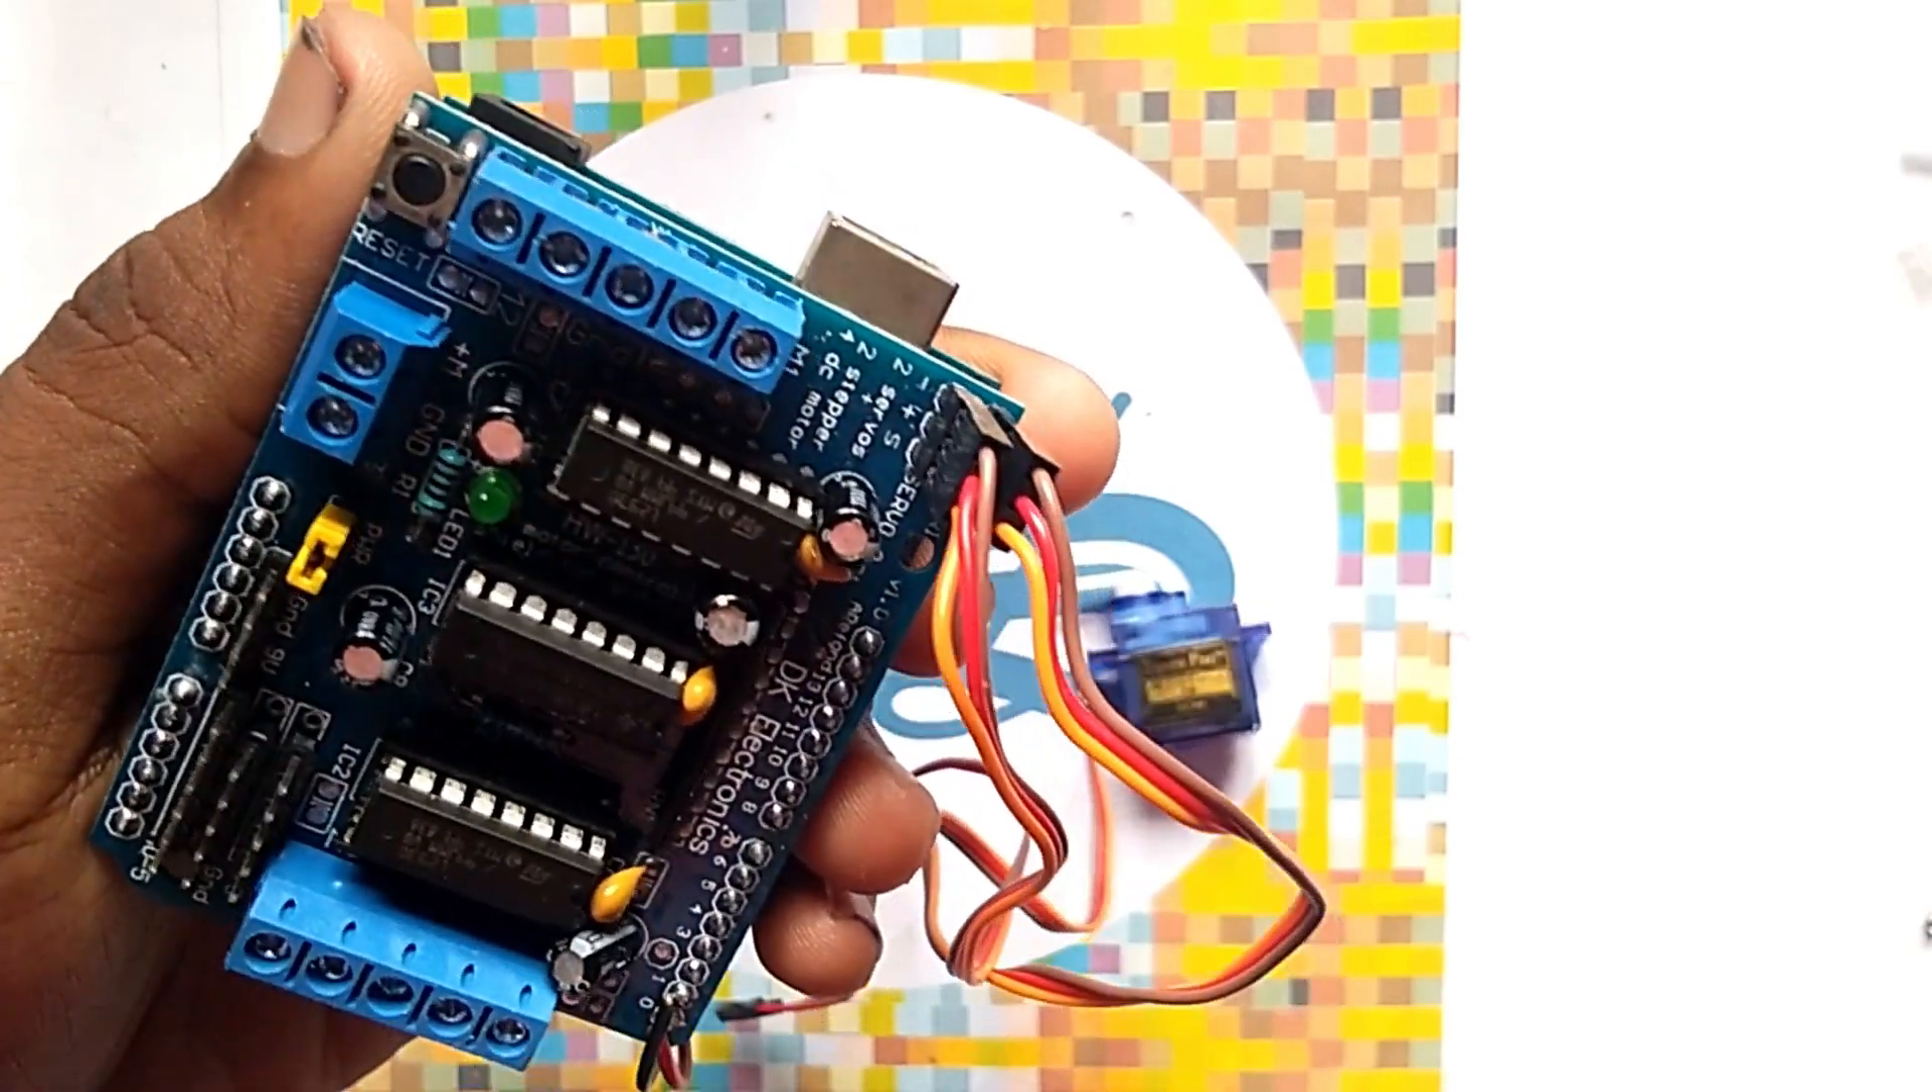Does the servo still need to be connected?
No.